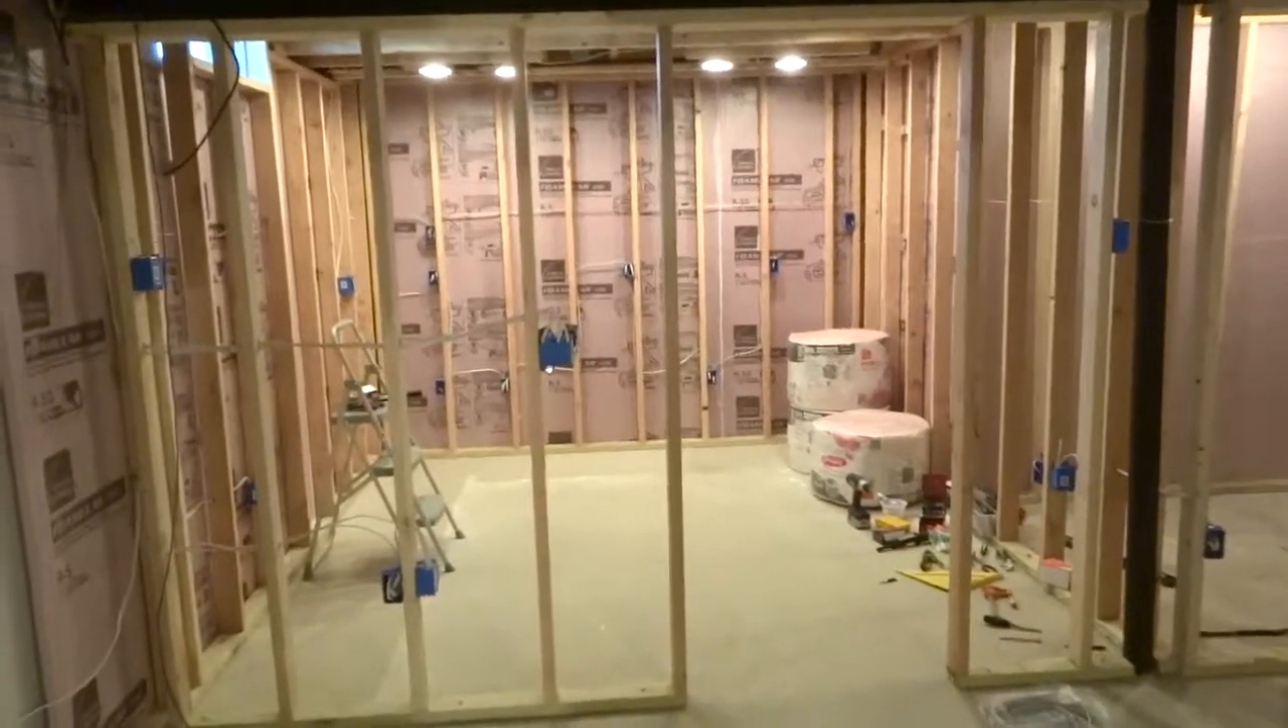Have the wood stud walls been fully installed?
Yes.